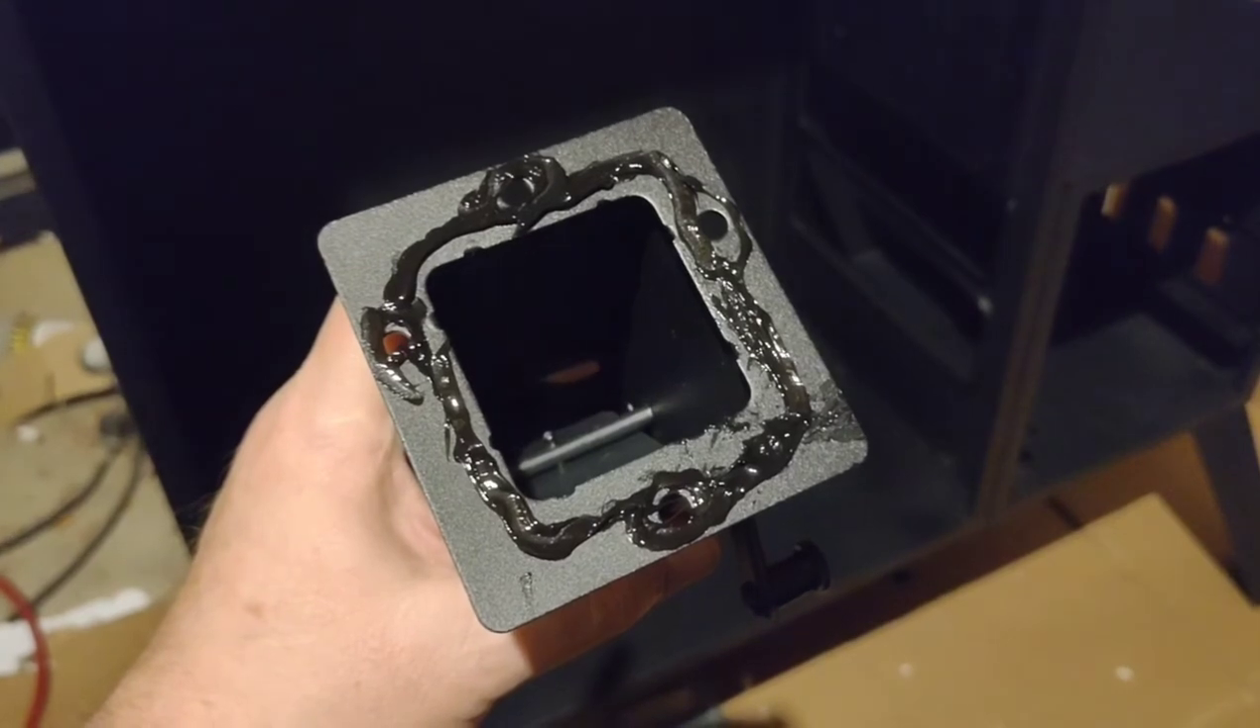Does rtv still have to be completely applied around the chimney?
No.